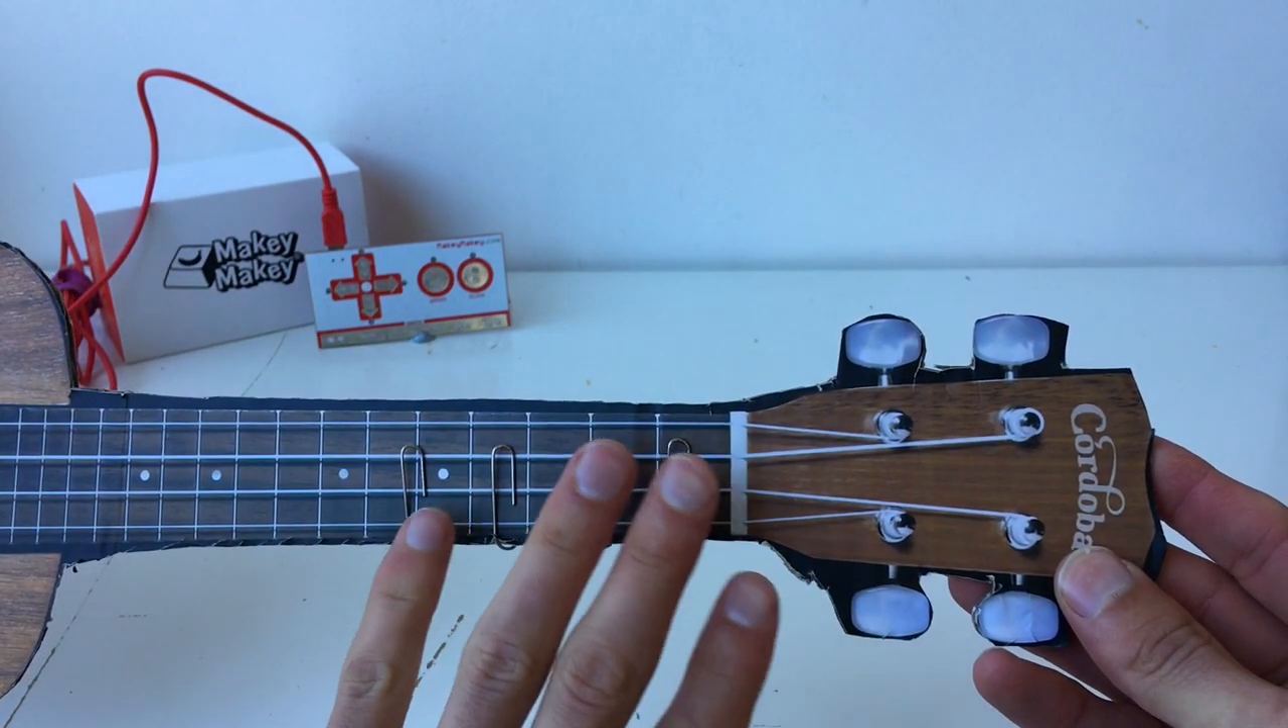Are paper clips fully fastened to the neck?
Yes.